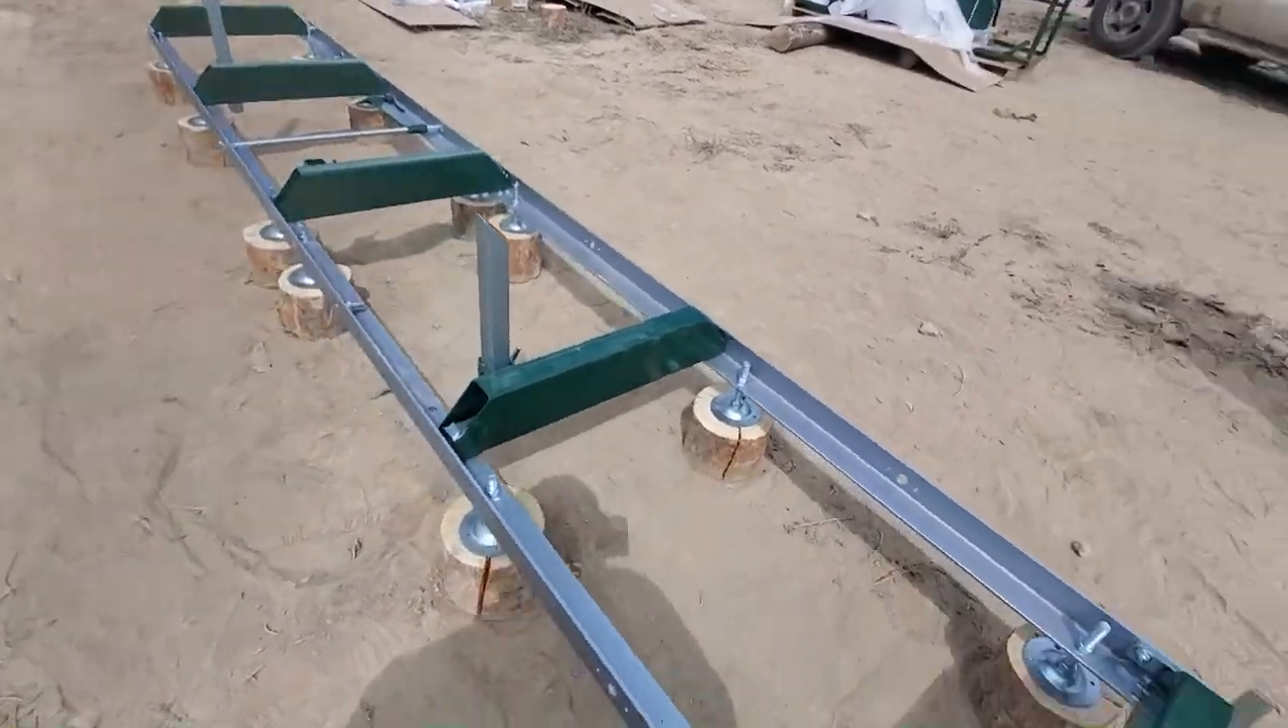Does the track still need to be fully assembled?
No.